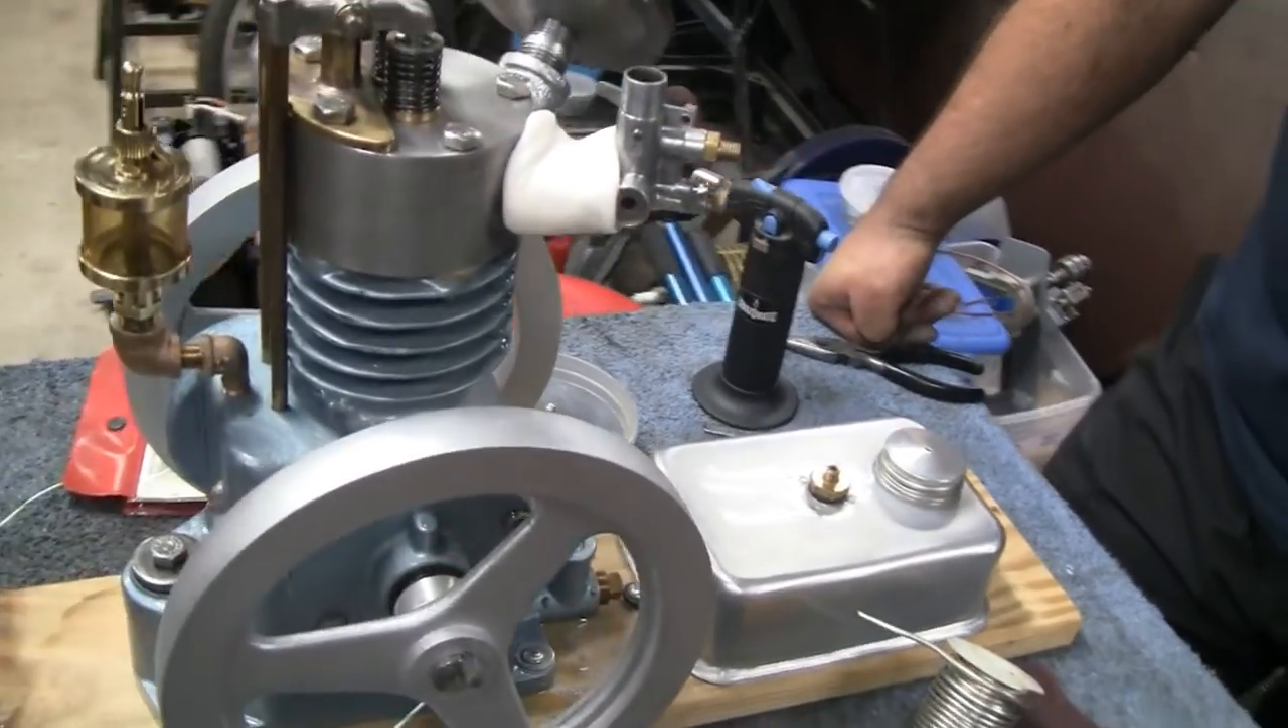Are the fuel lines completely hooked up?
No.